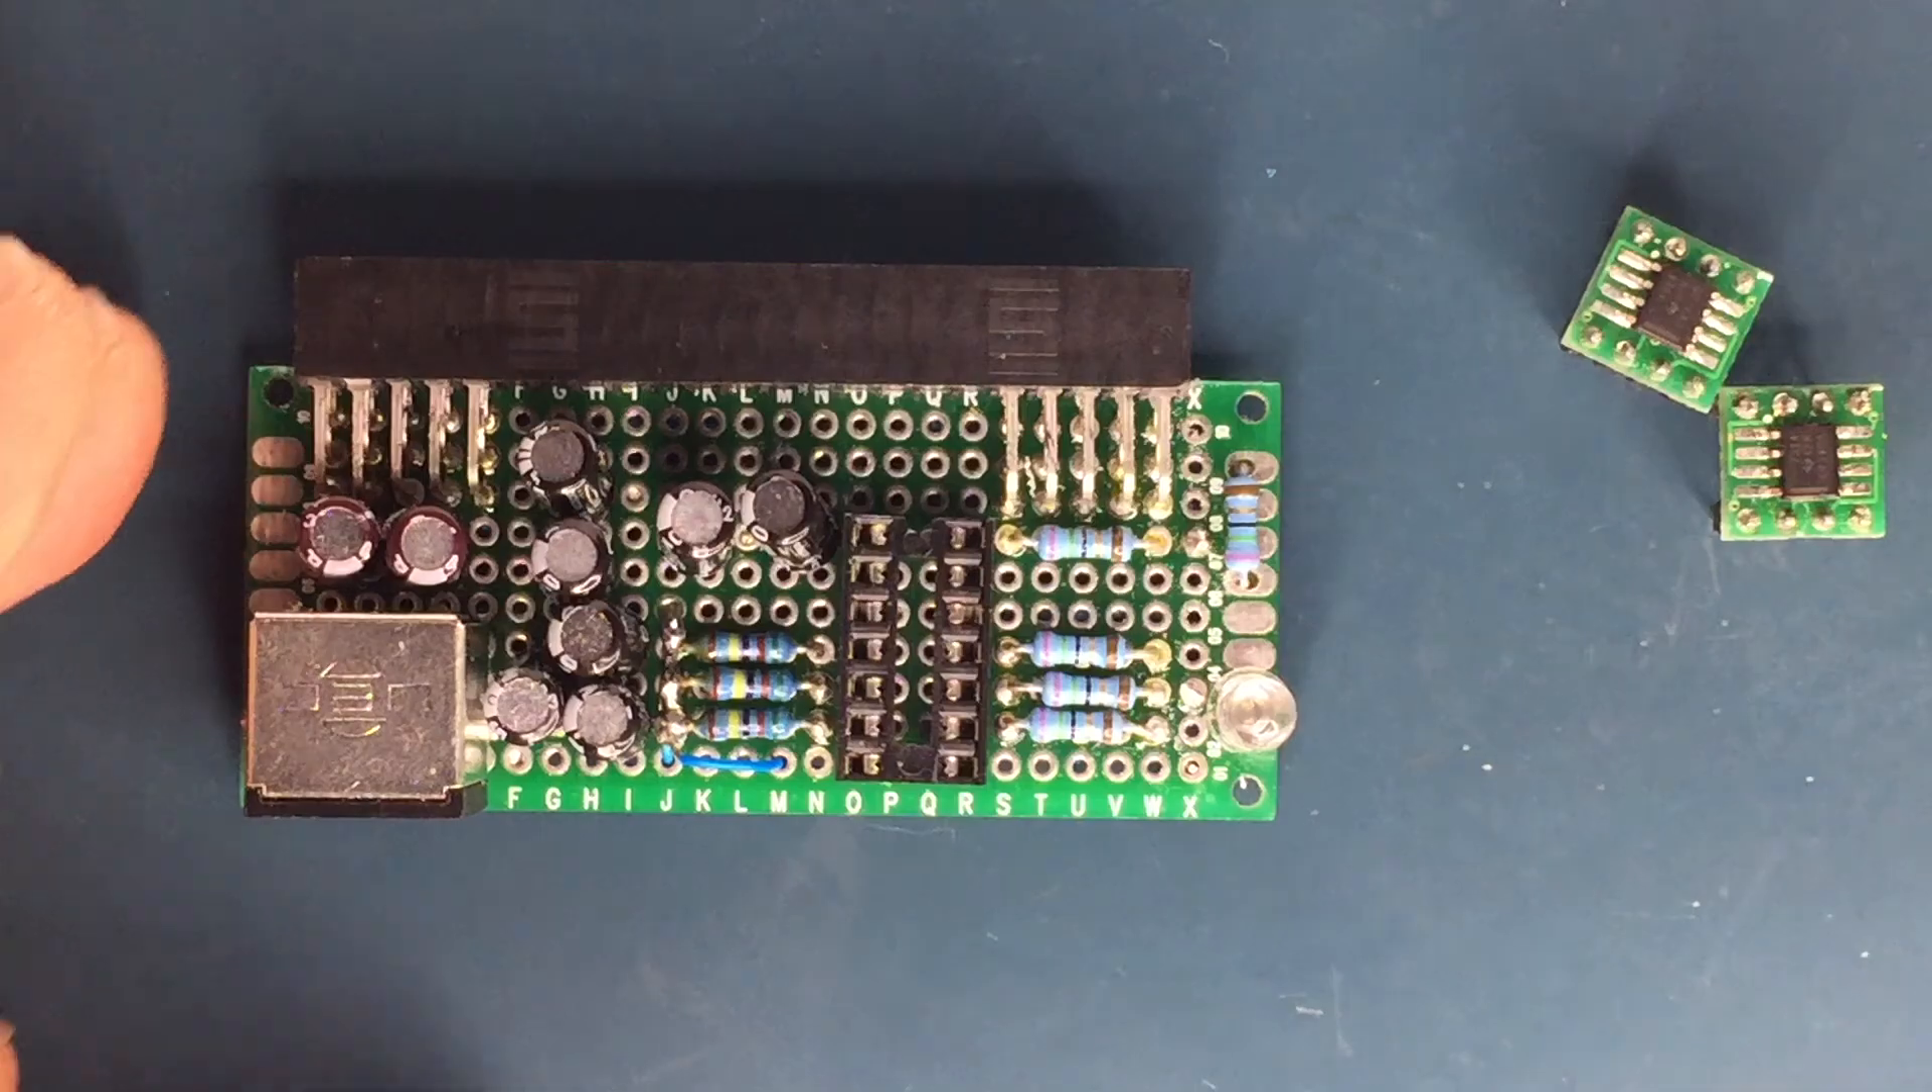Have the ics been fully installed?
No.